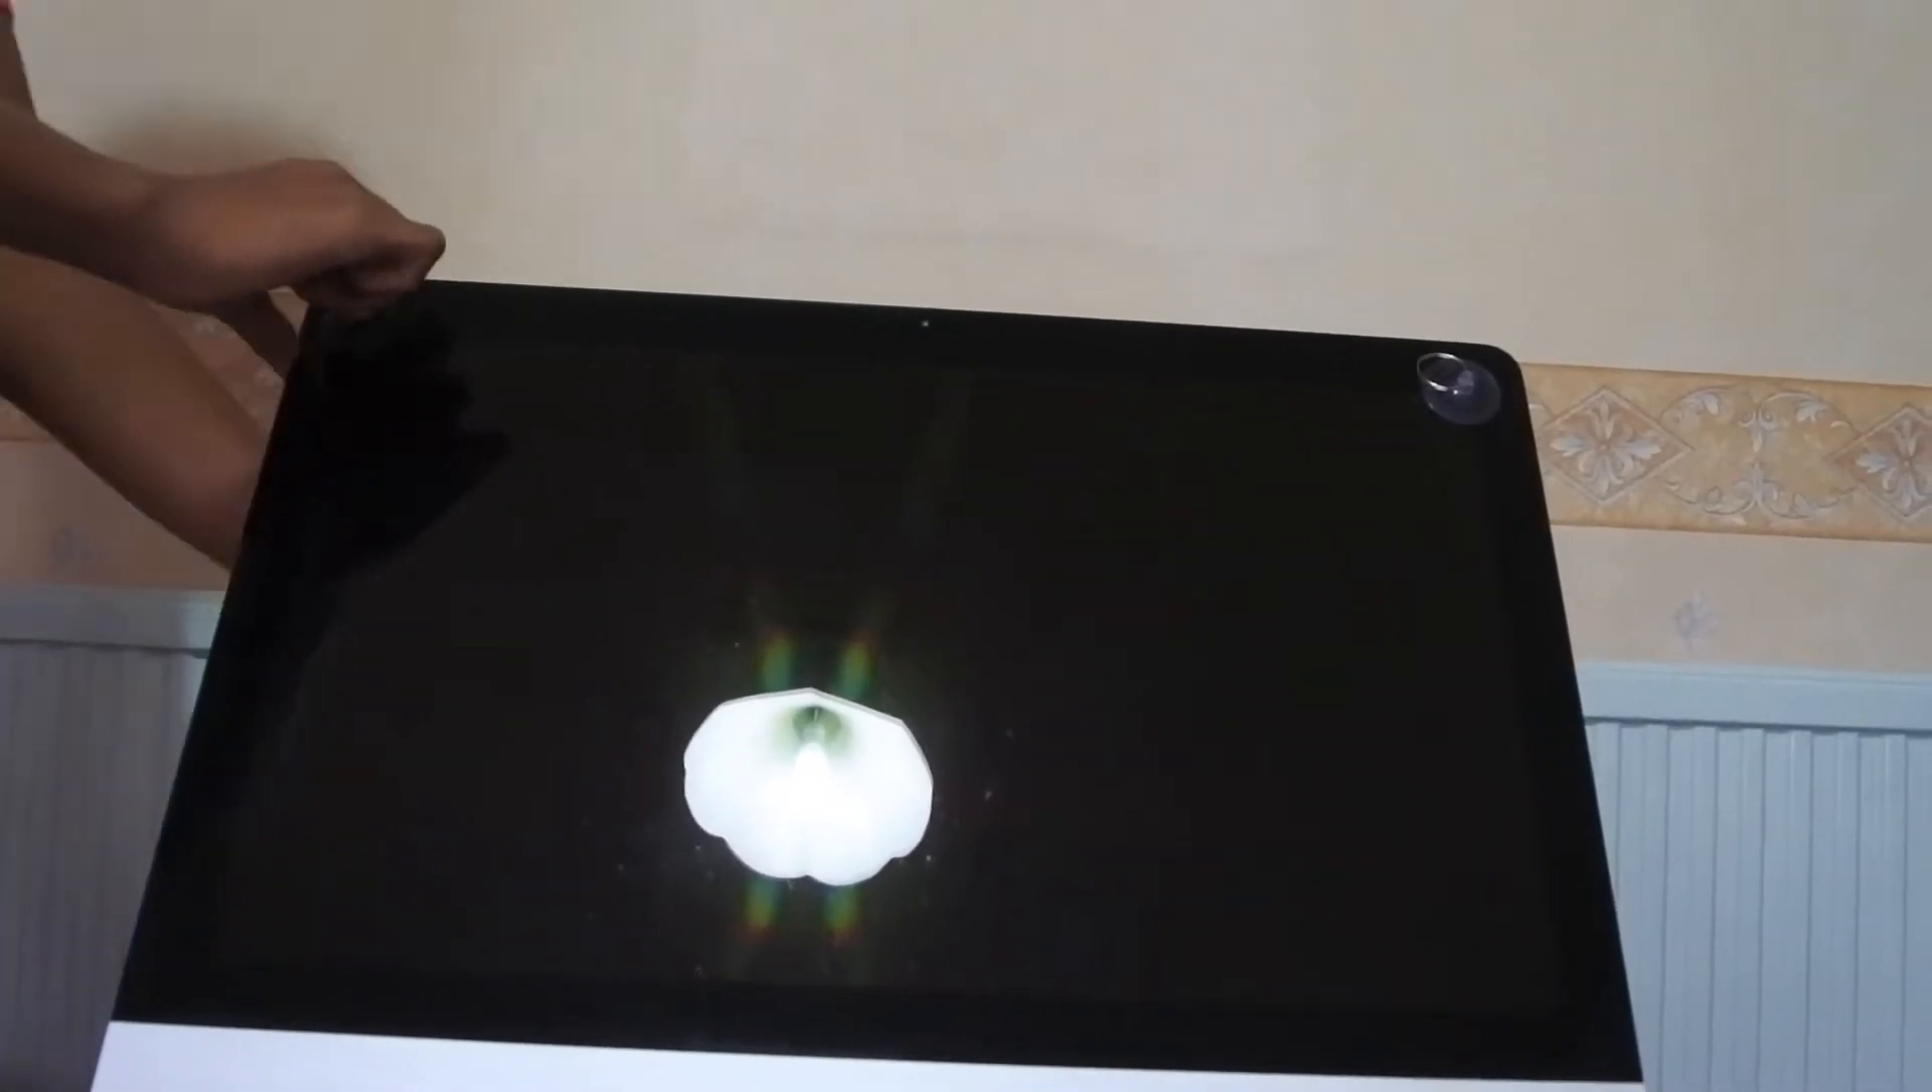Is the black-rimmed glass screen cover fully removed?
No.